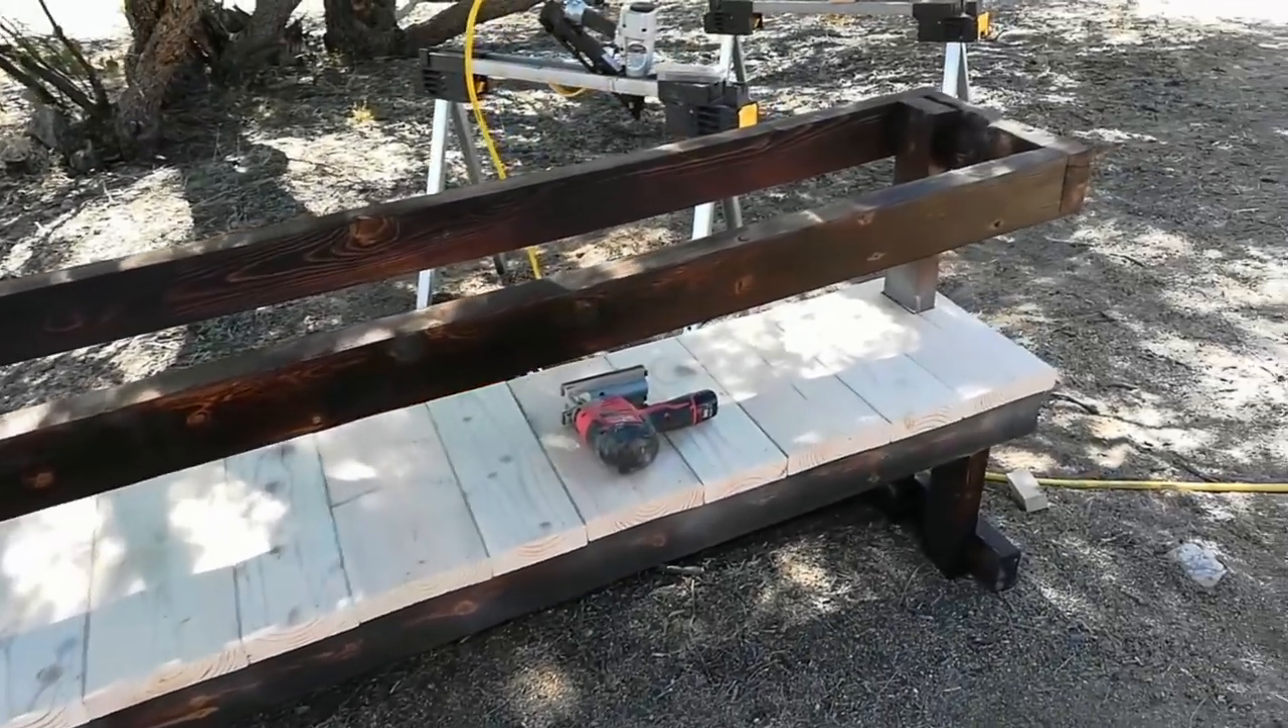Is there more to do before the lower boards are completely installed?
No.